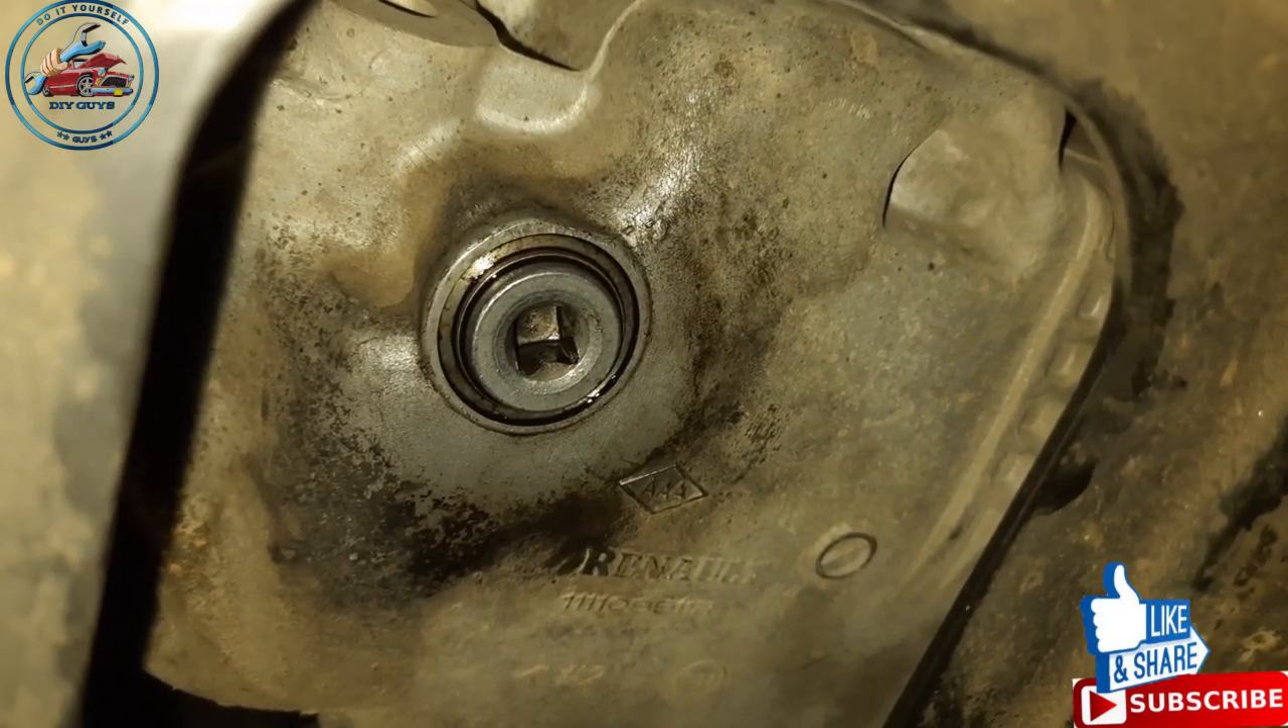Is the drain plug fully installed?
Yes.